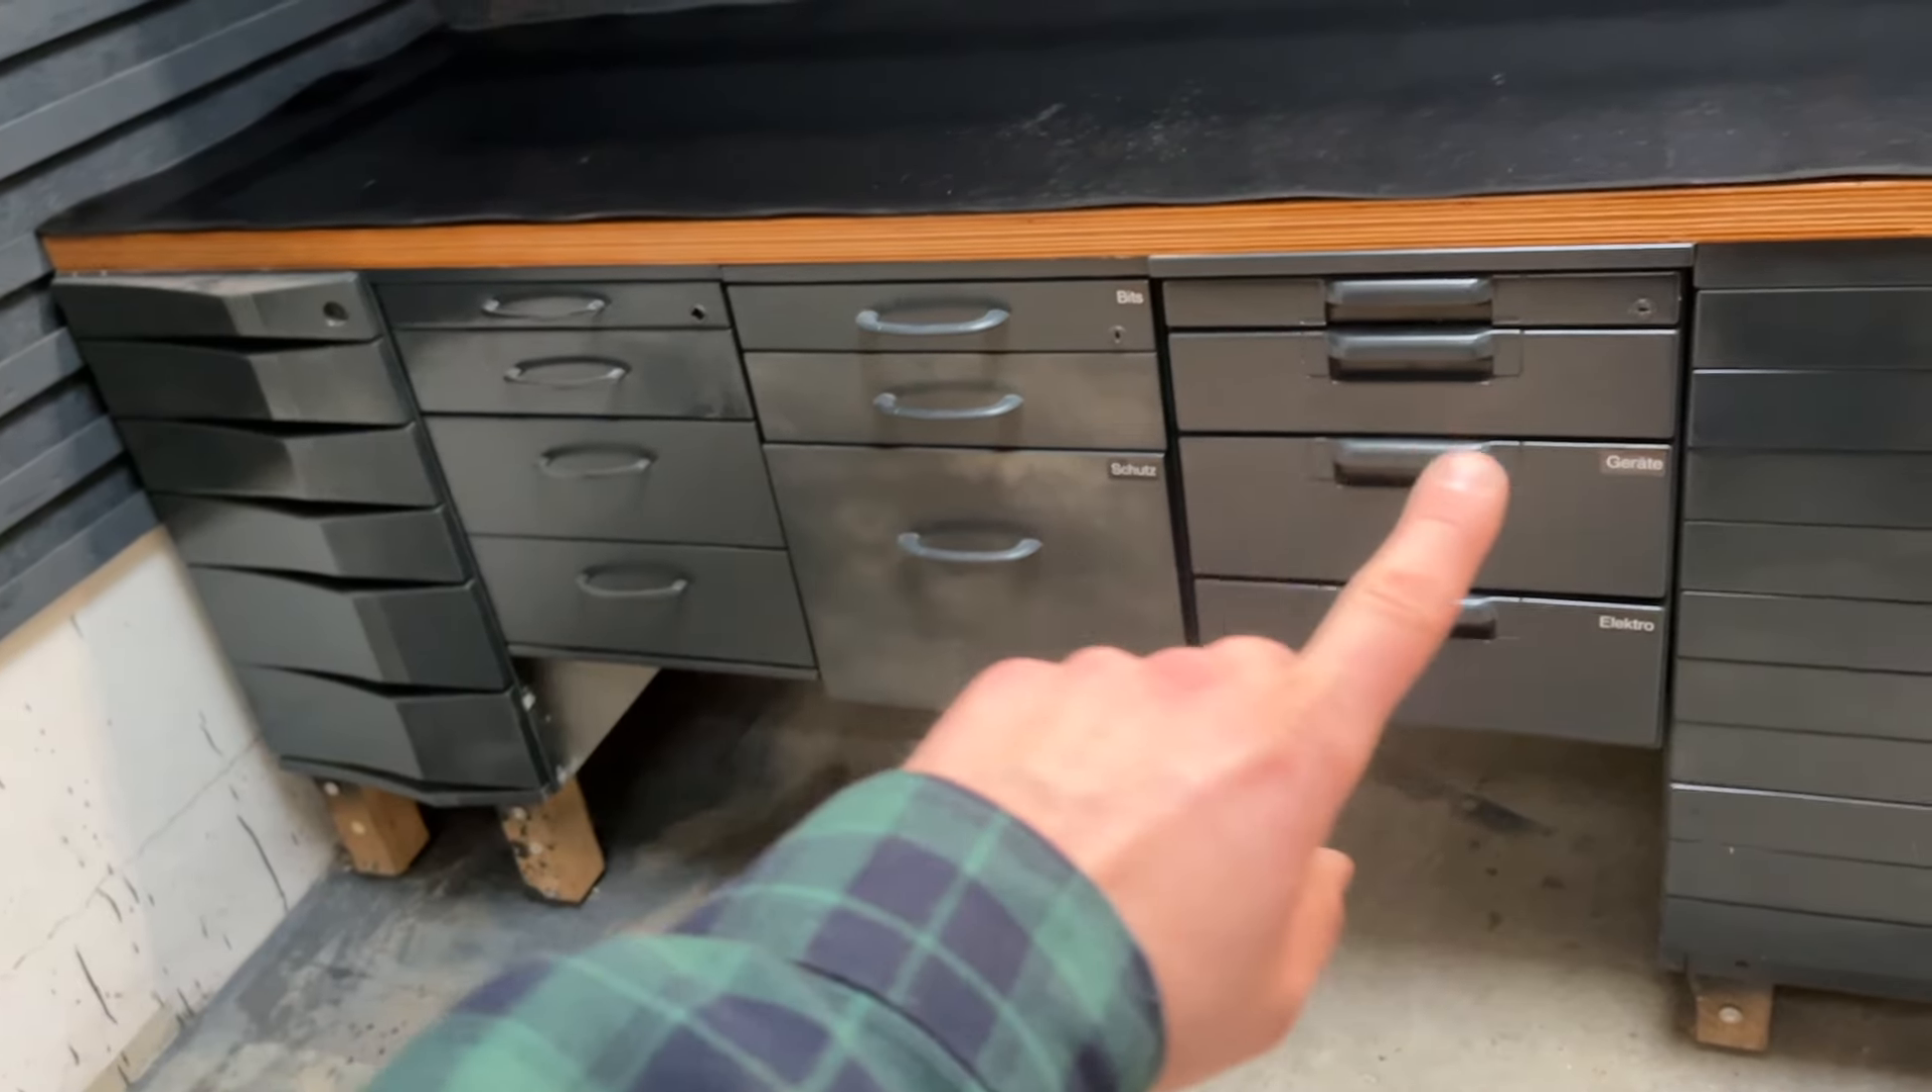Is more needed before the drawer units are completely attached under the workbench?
No.